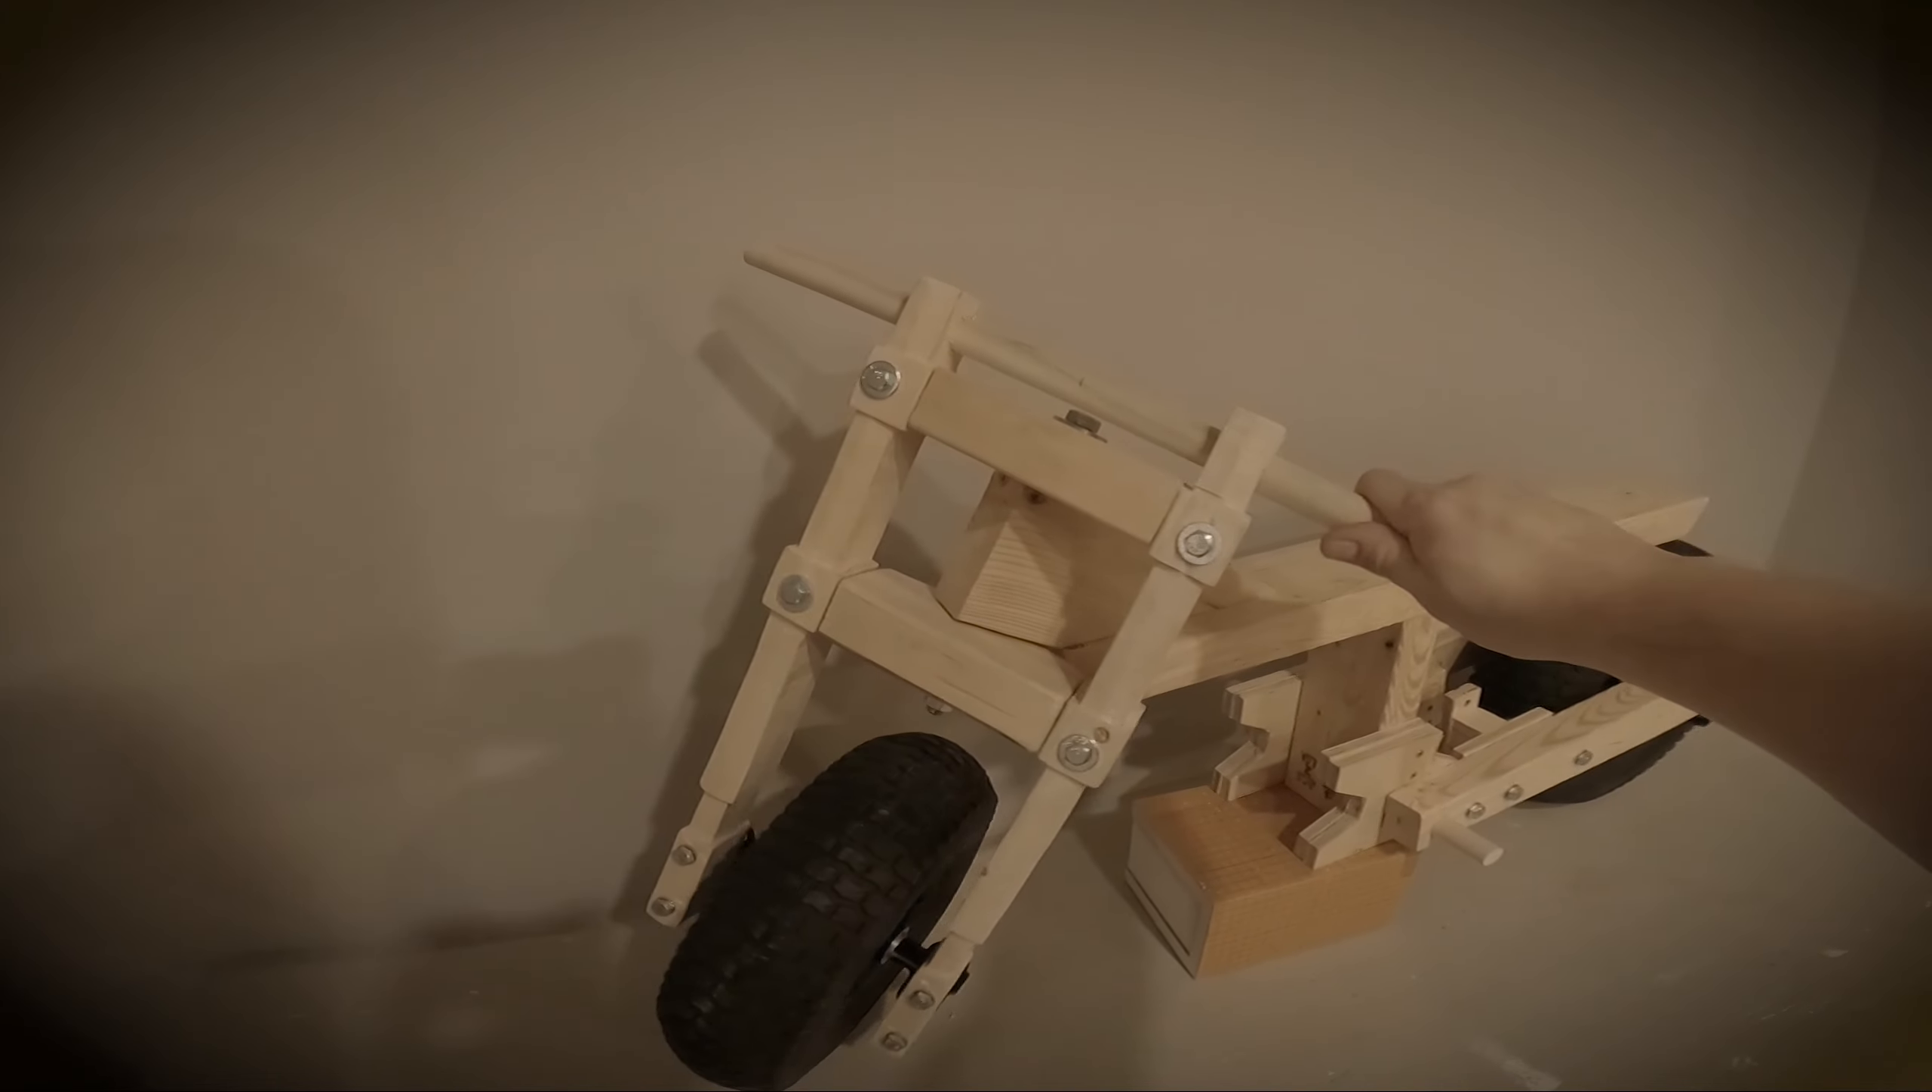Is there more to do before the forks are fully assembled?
No.